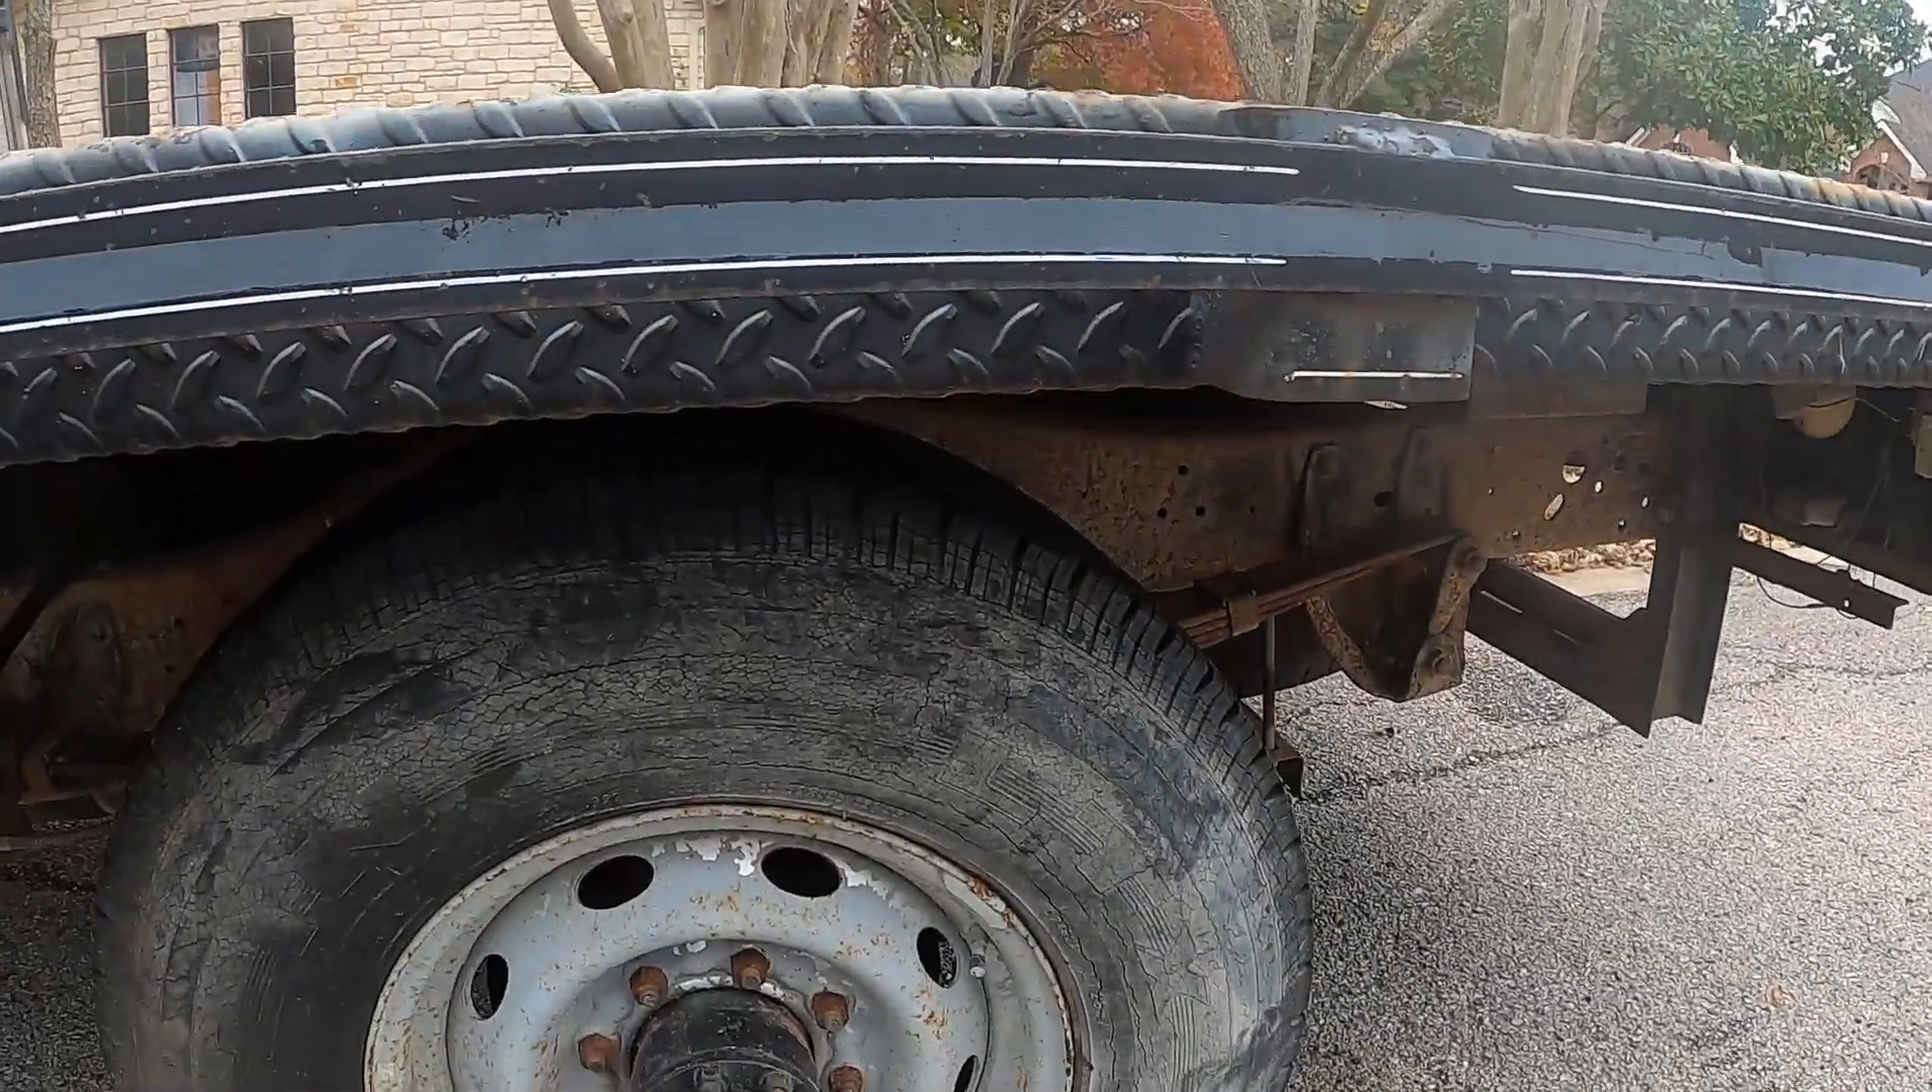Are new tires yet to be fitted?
Yes.